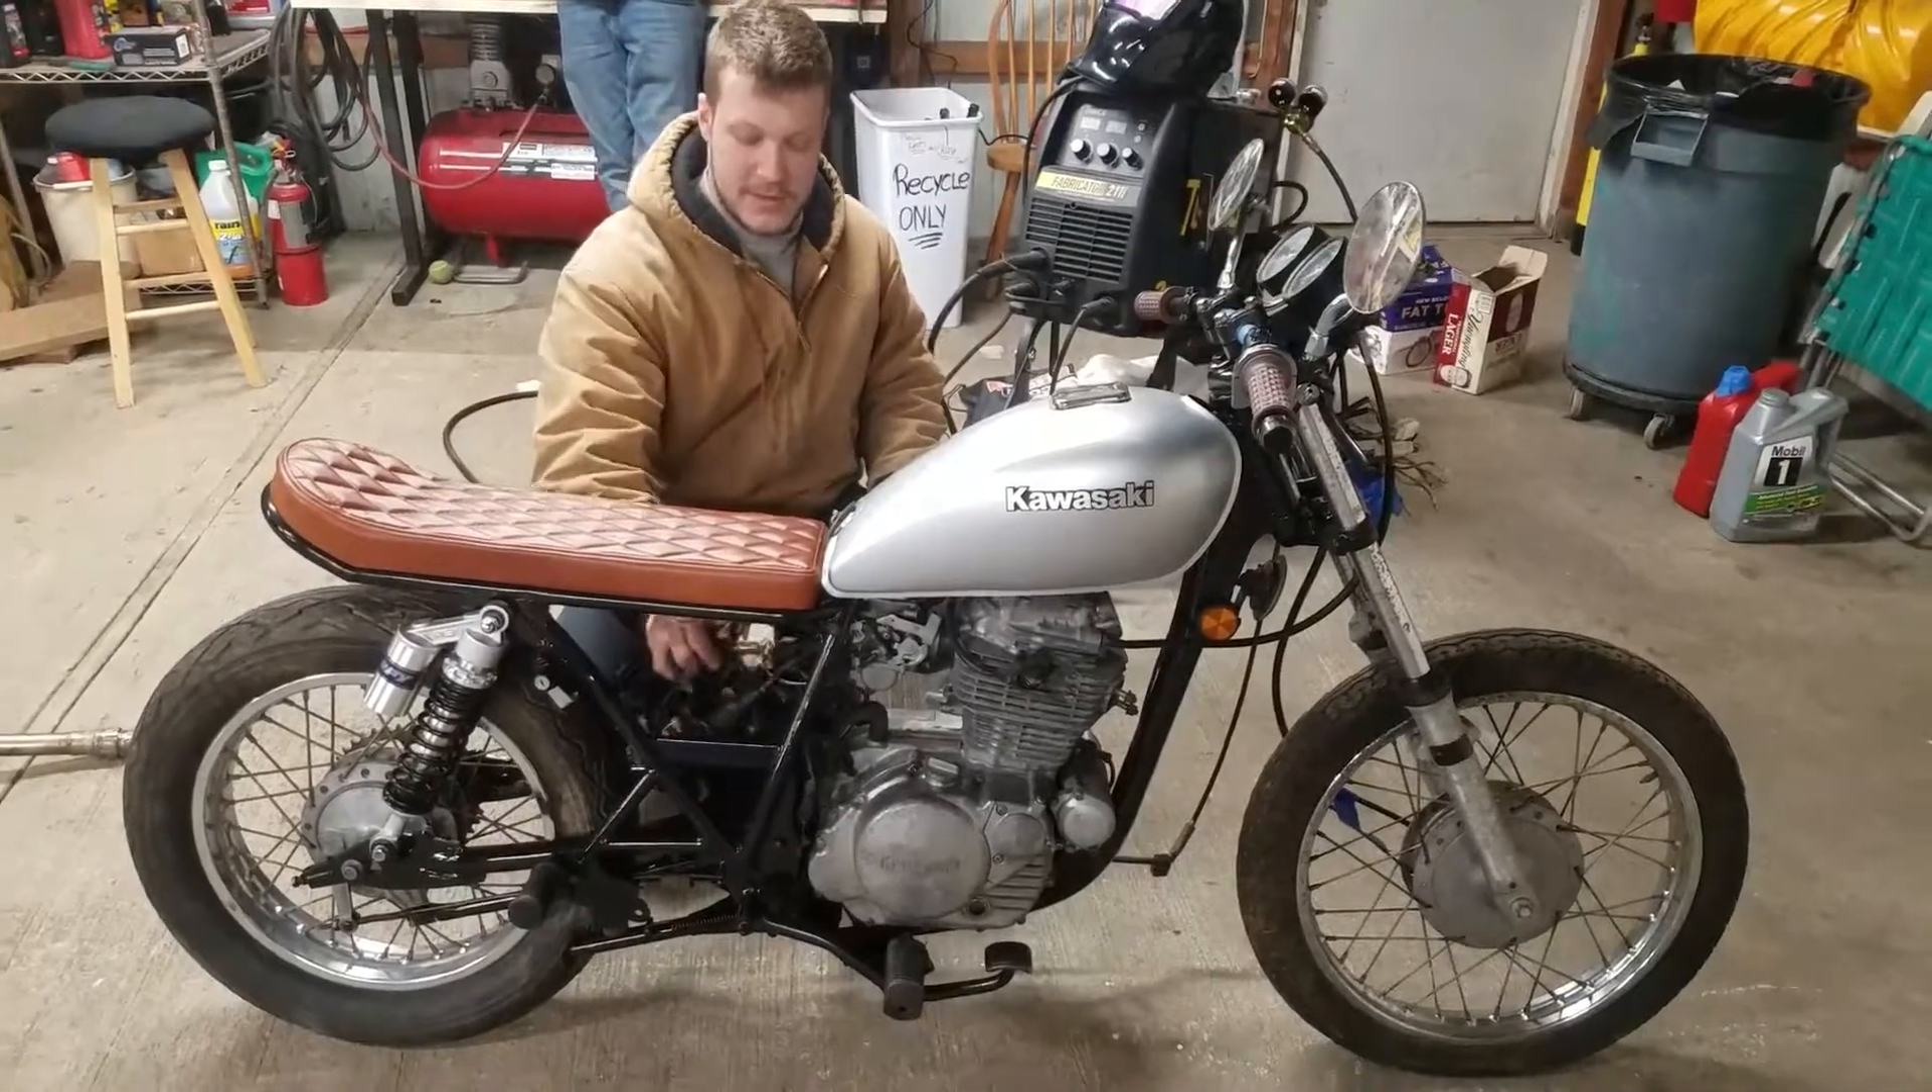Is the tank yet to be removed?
Yes.